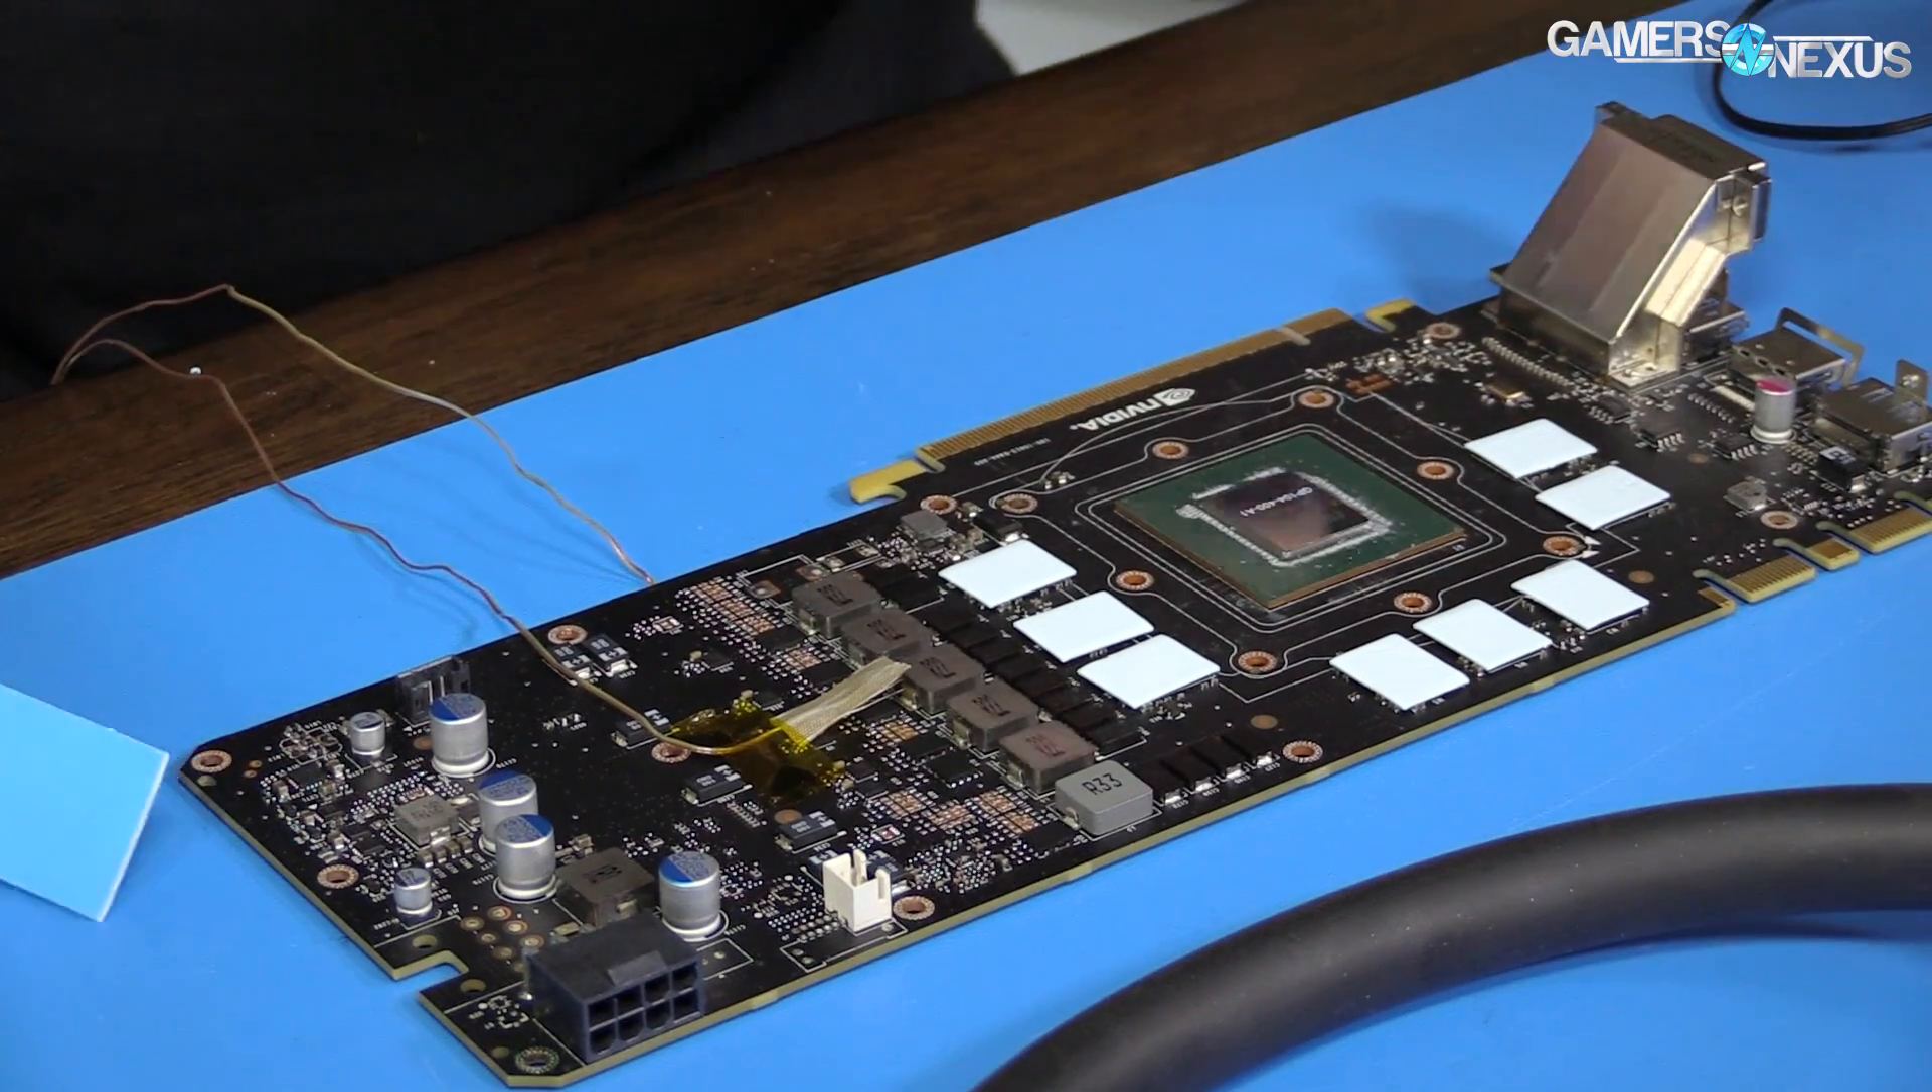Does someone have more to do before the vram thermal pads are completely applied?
No.